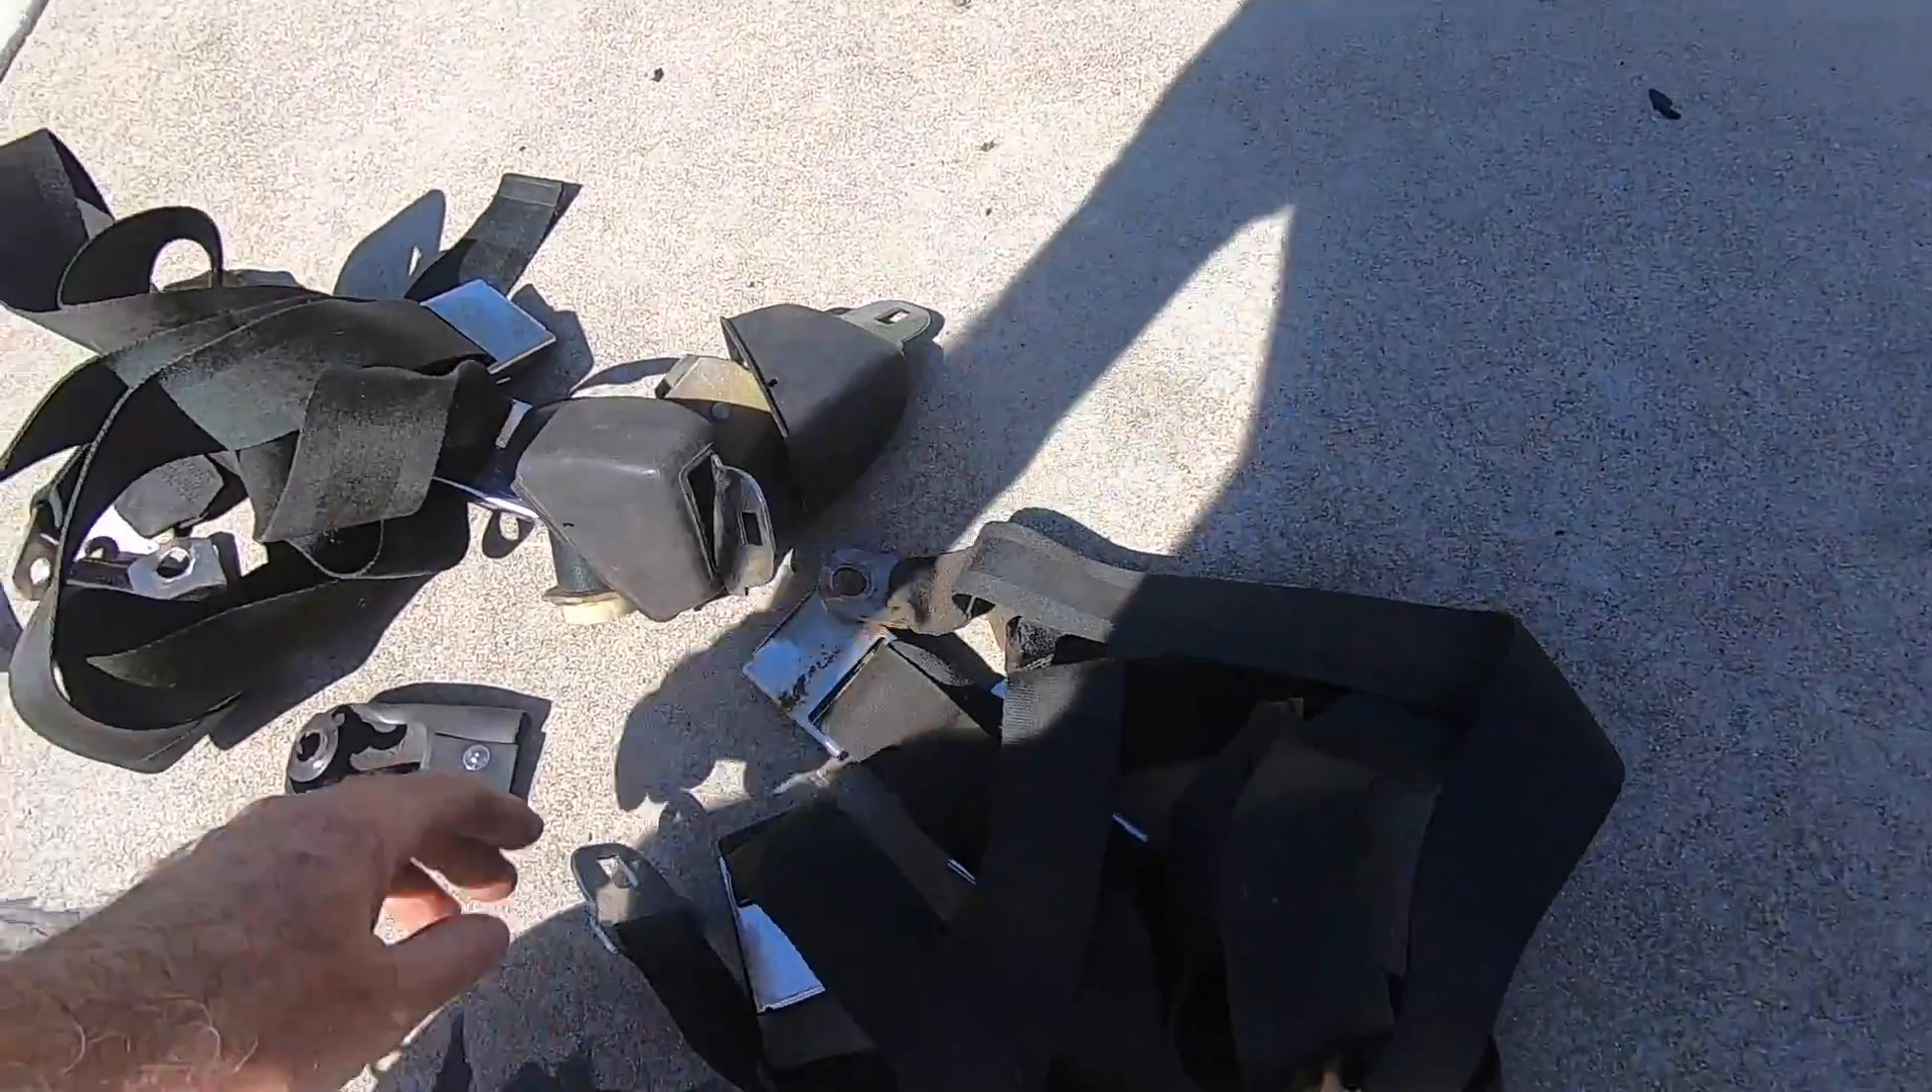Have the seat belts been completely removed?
Yes.